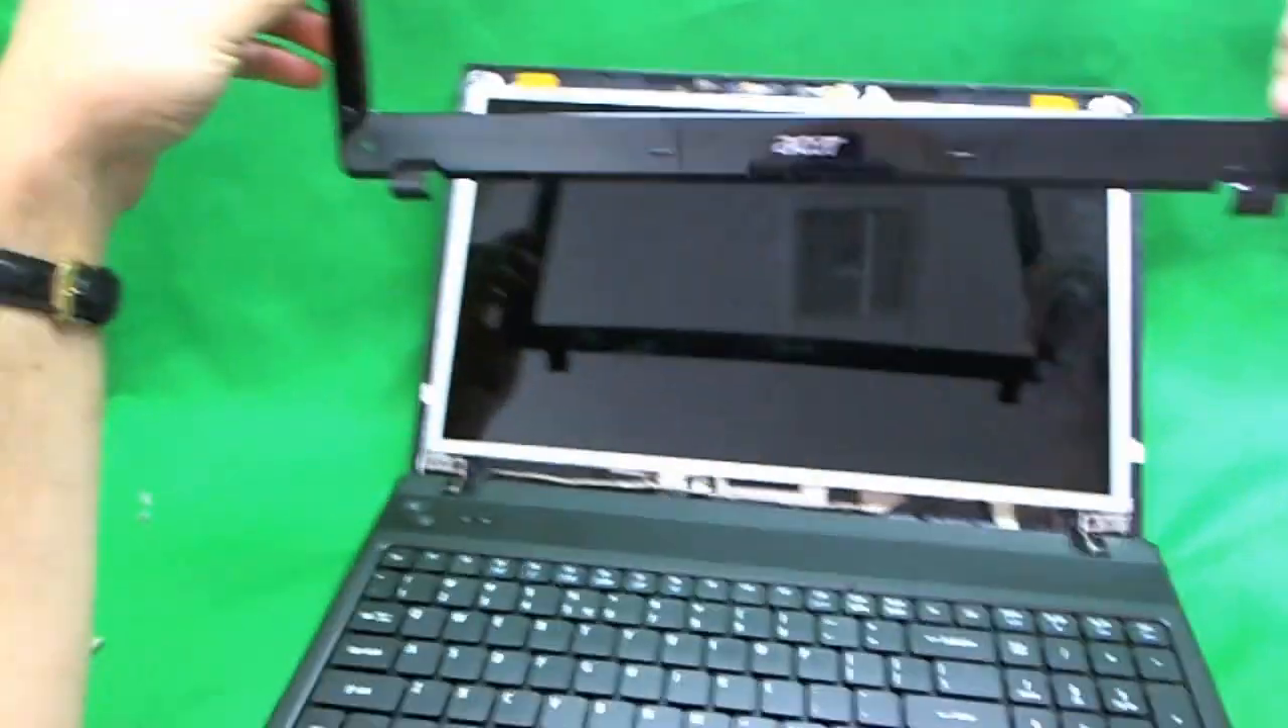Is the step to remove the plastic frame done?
Yes.